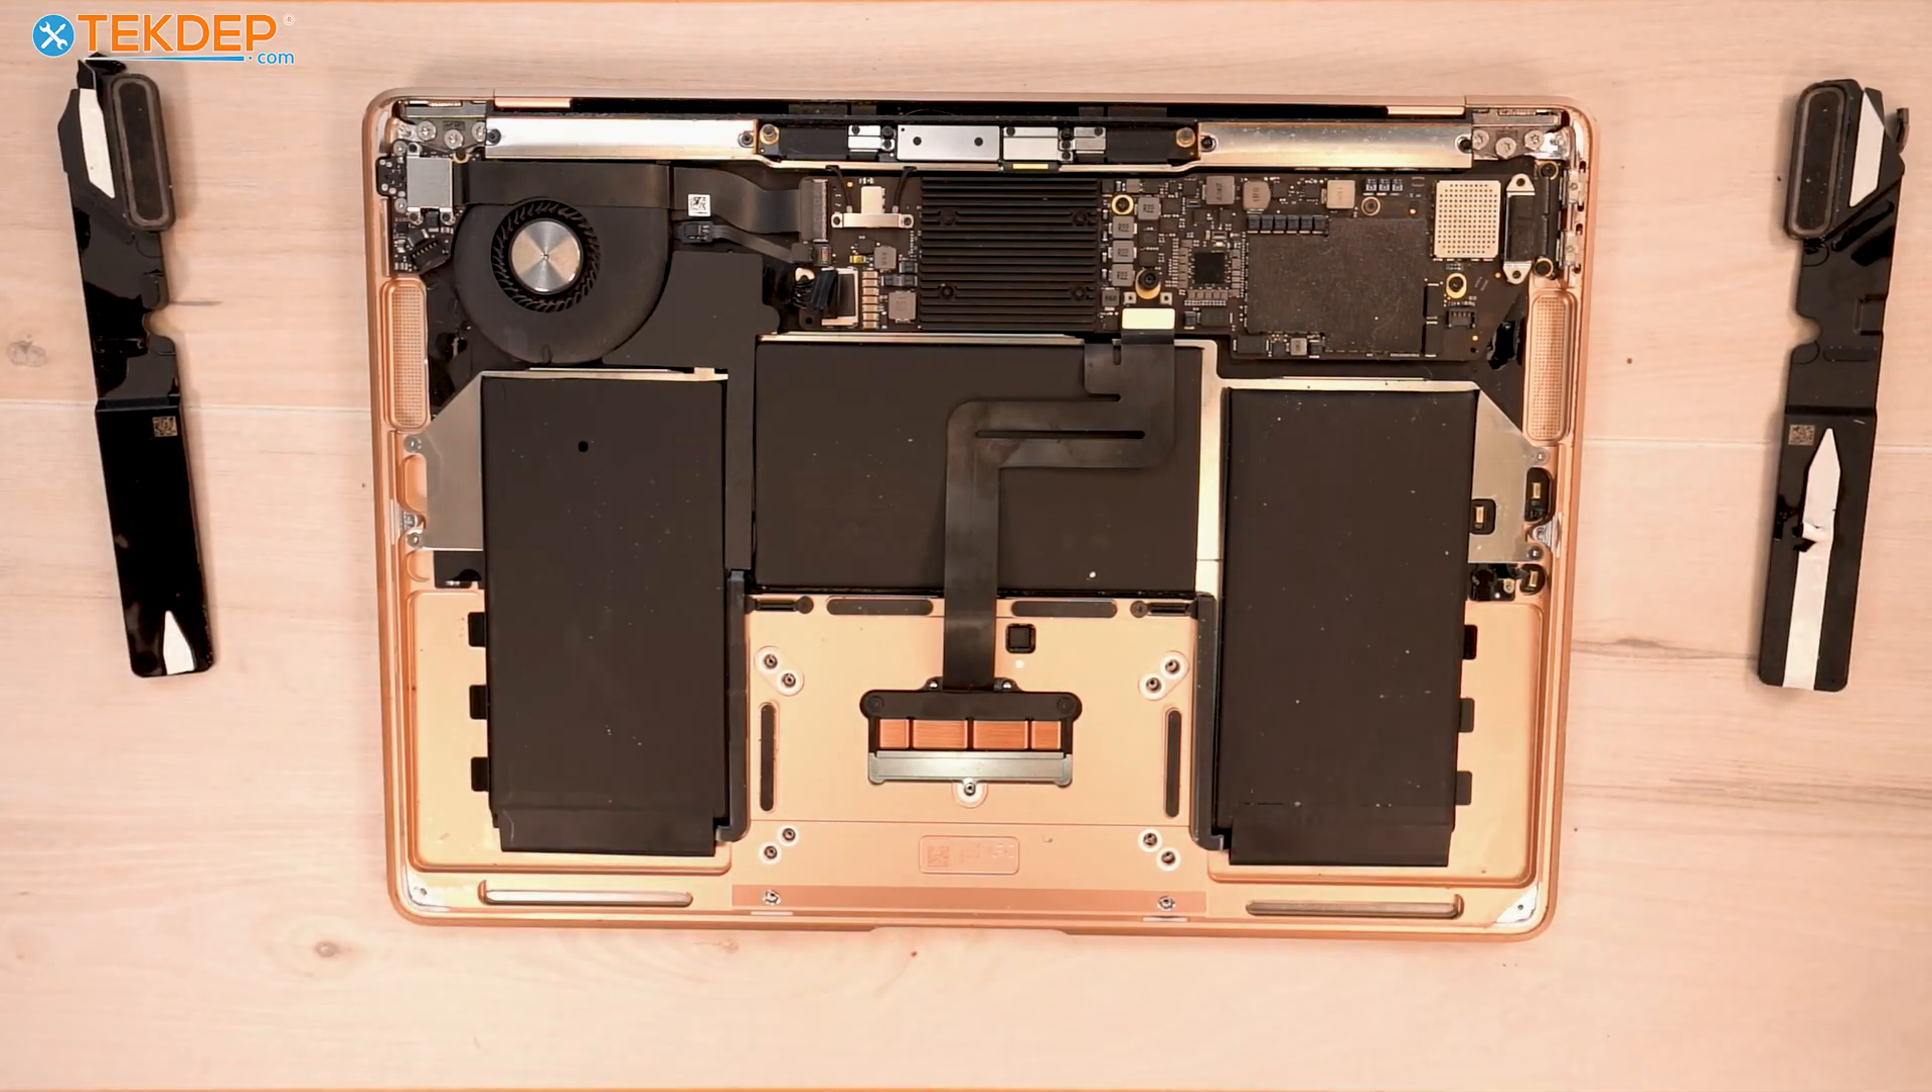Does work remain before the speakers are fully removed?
No.